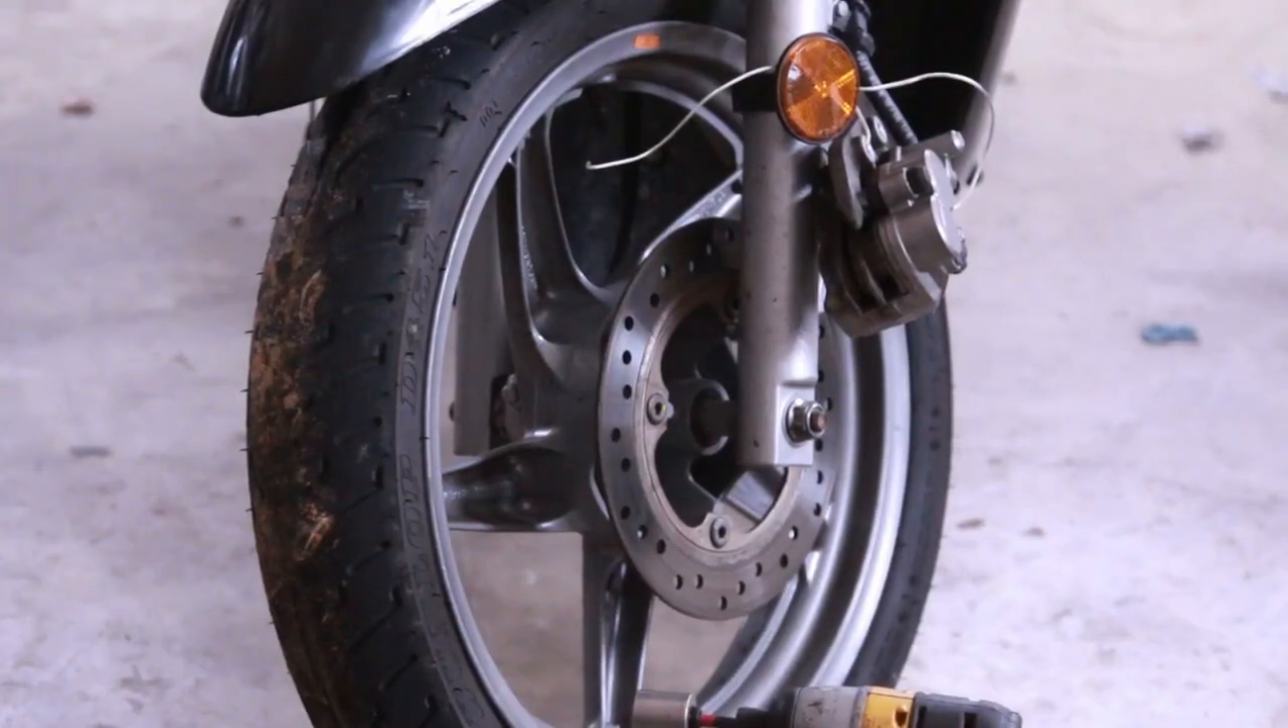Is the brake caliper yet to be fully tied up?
No.